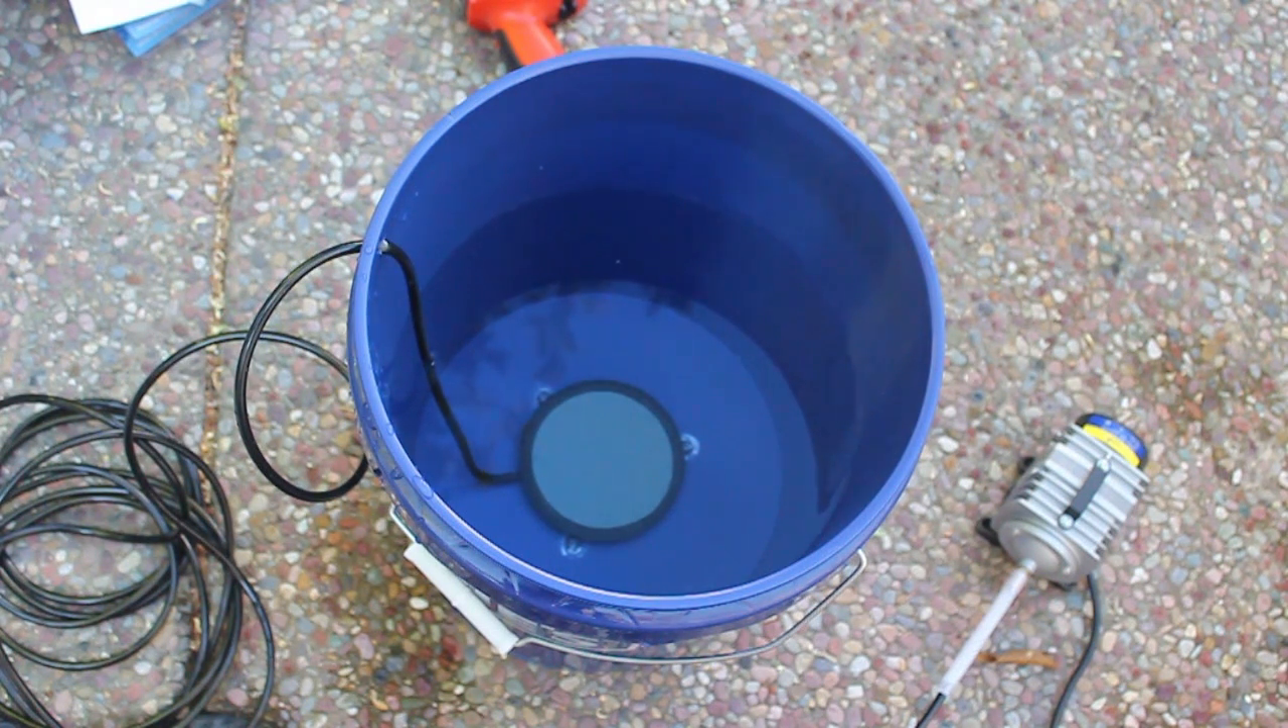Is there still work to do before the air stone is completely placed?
No.